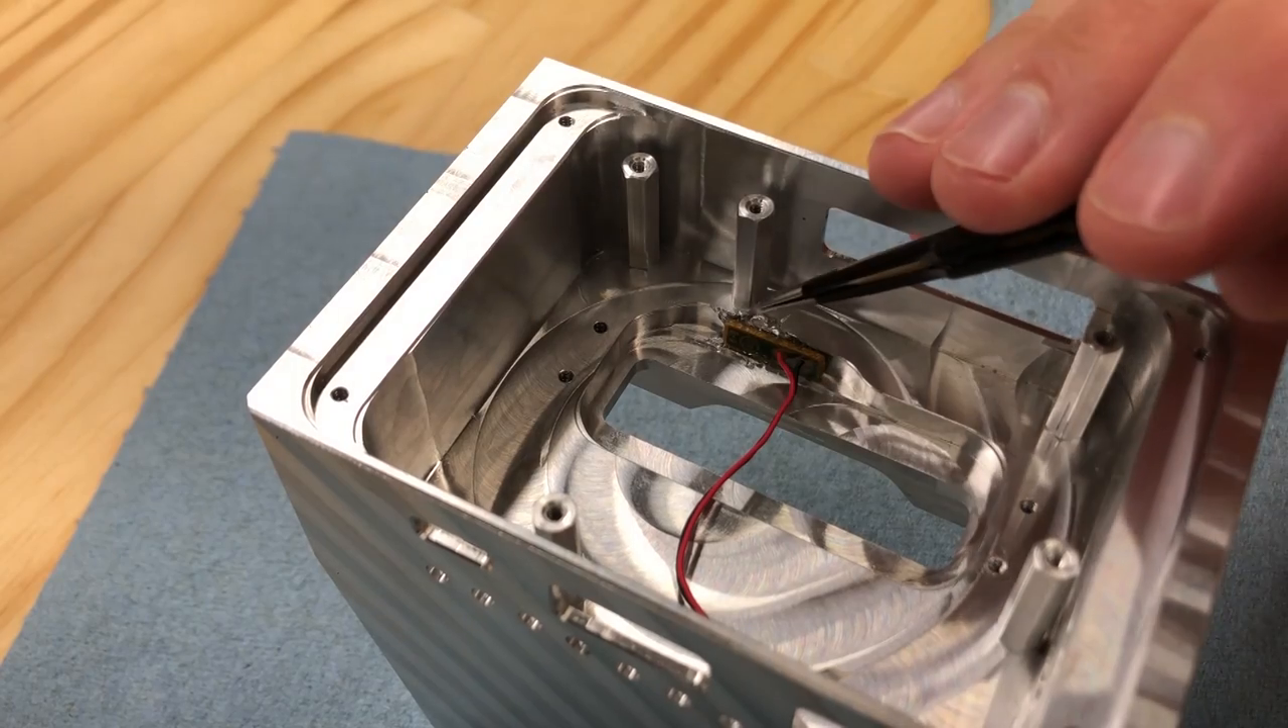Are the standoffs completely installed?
Yes.